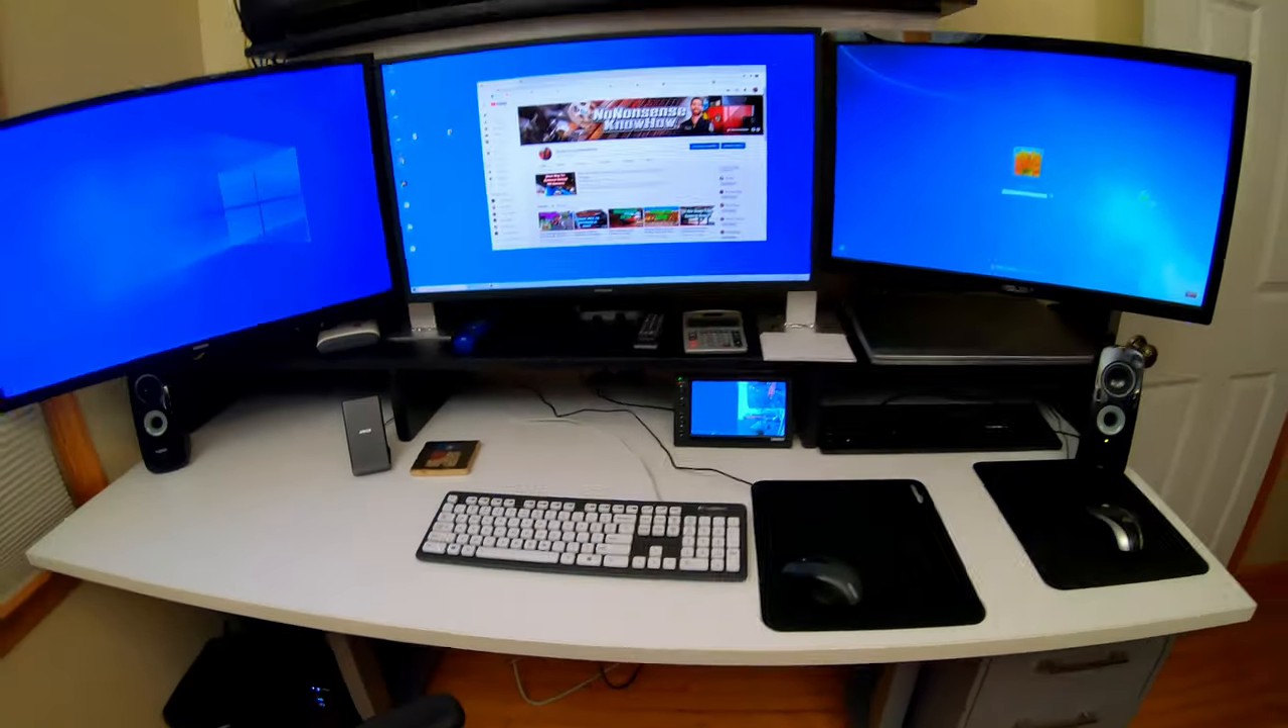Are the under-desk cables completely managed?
No.